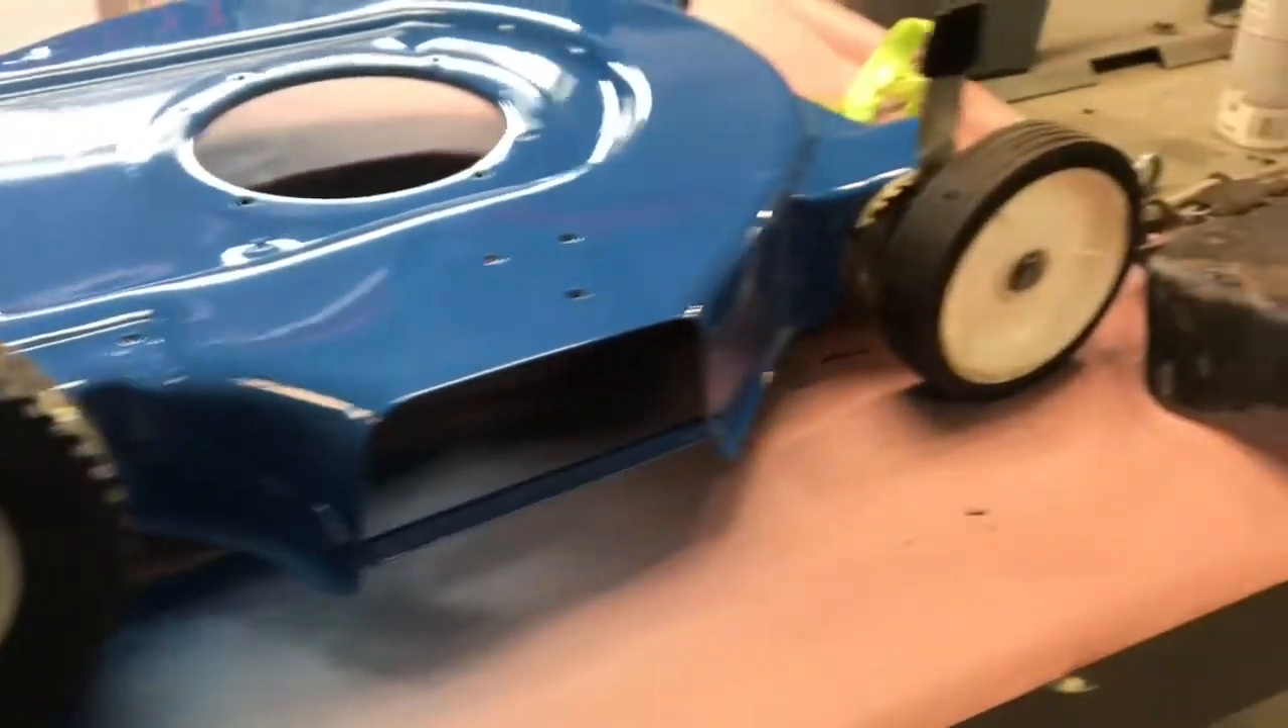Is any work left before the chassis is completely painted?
No.